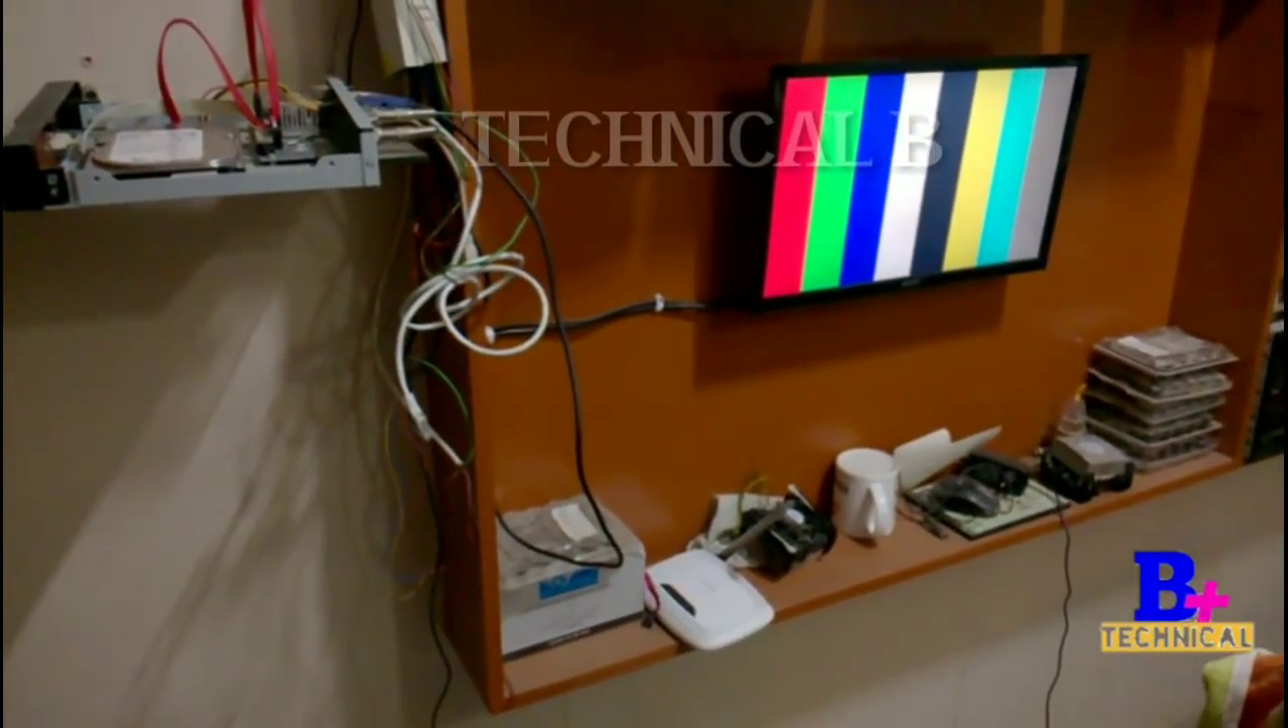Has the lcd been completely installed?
Yes.